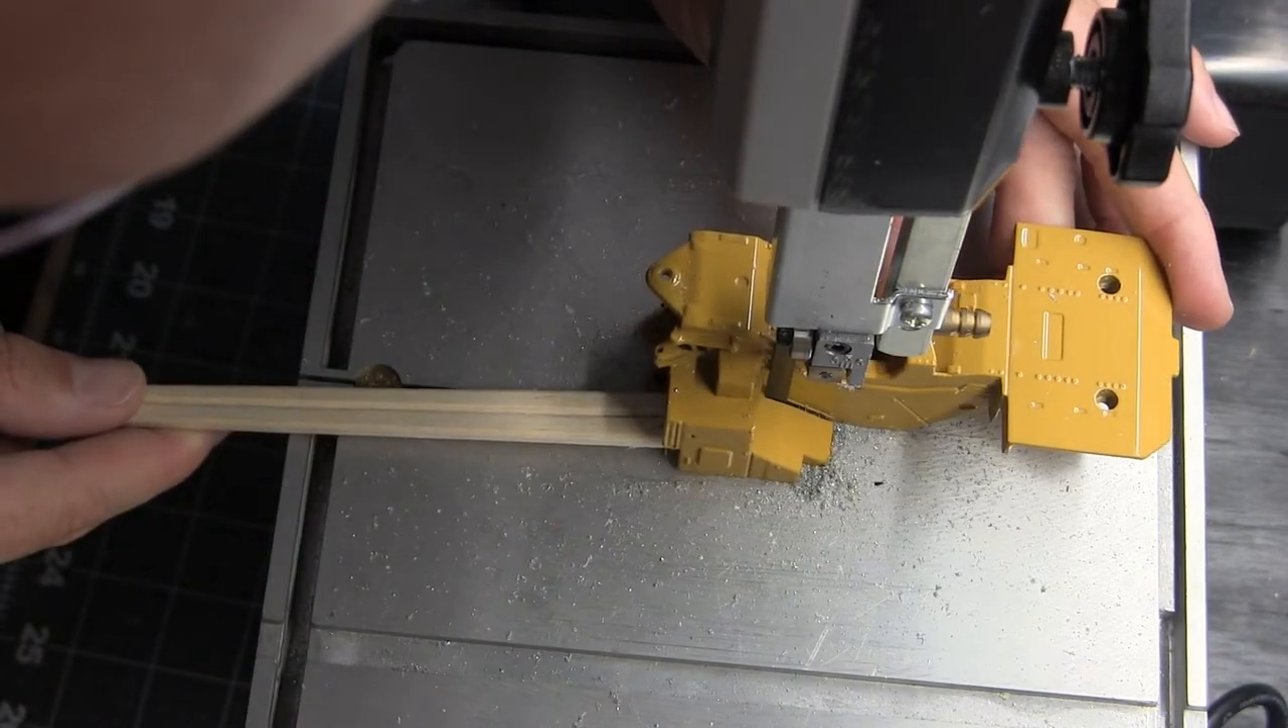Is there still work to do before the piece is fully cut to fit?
Yes.